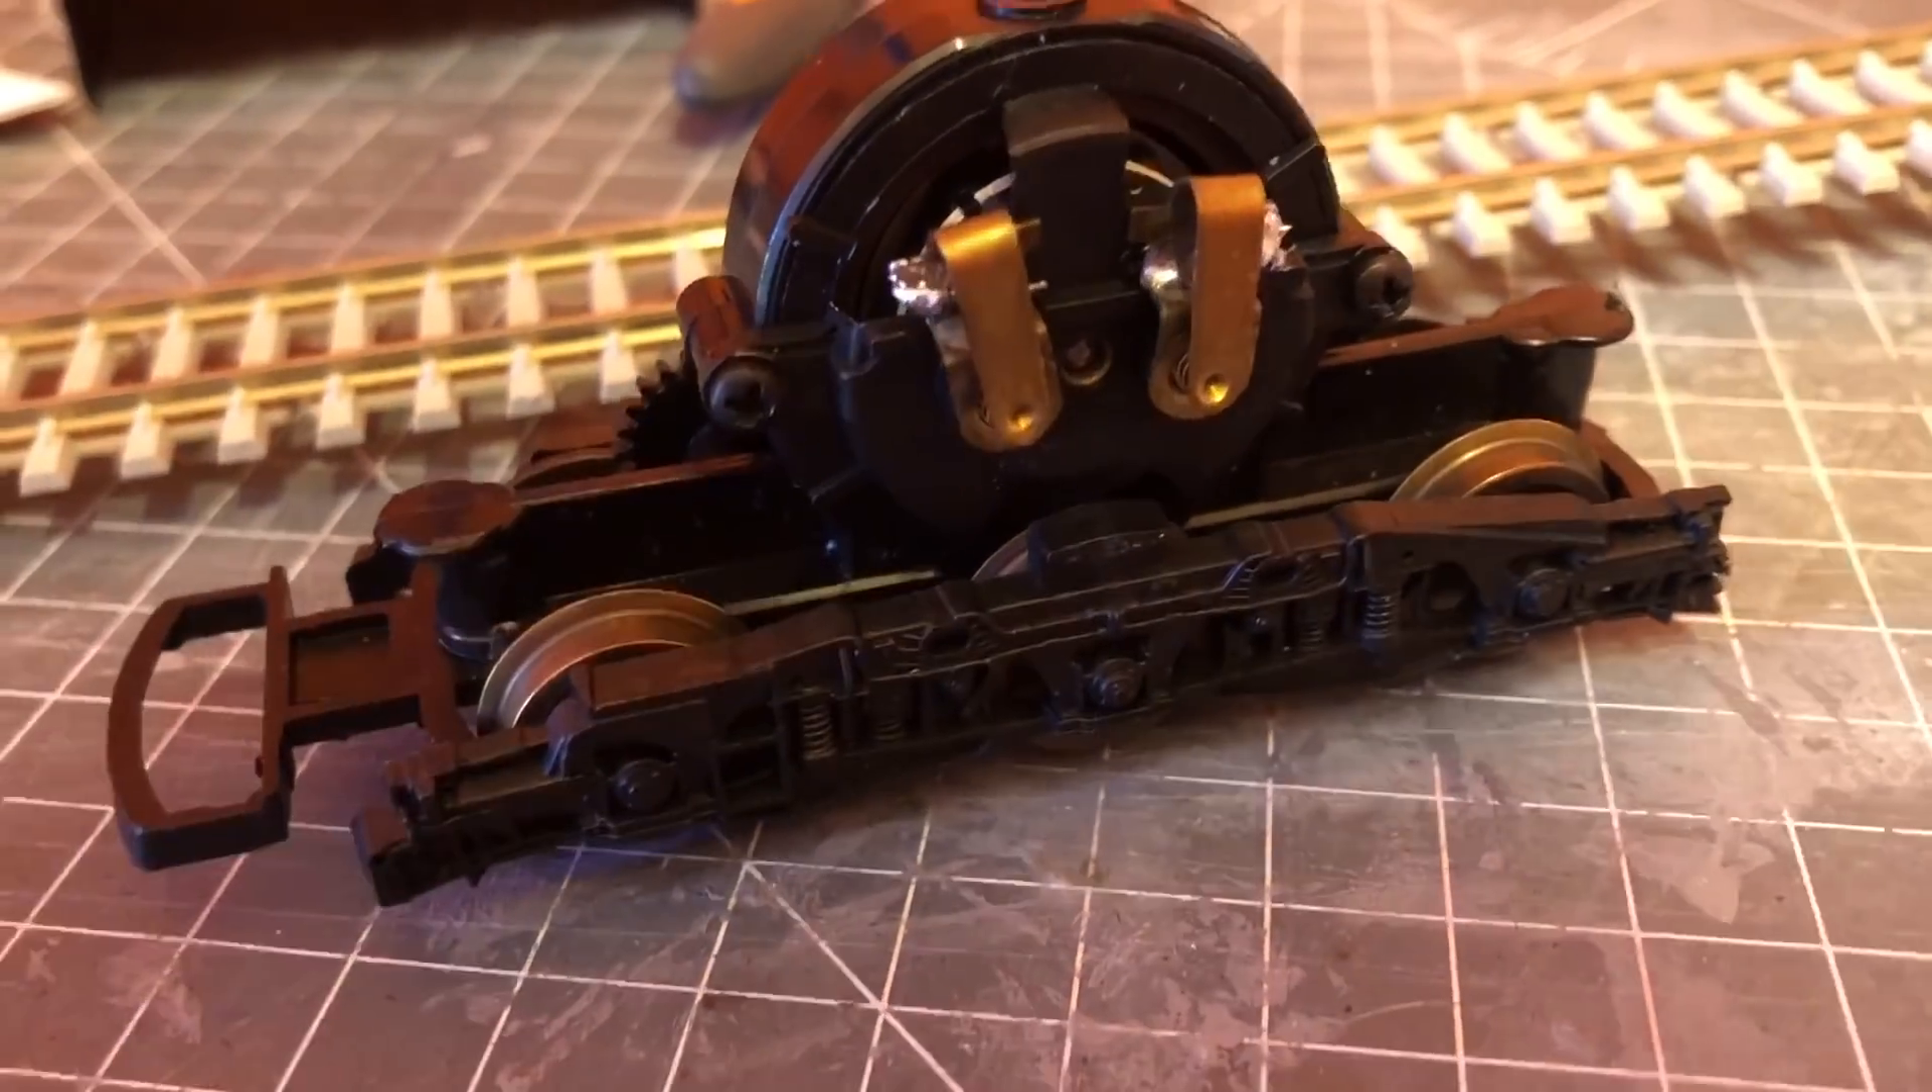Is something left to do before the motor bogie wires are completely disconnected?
No.